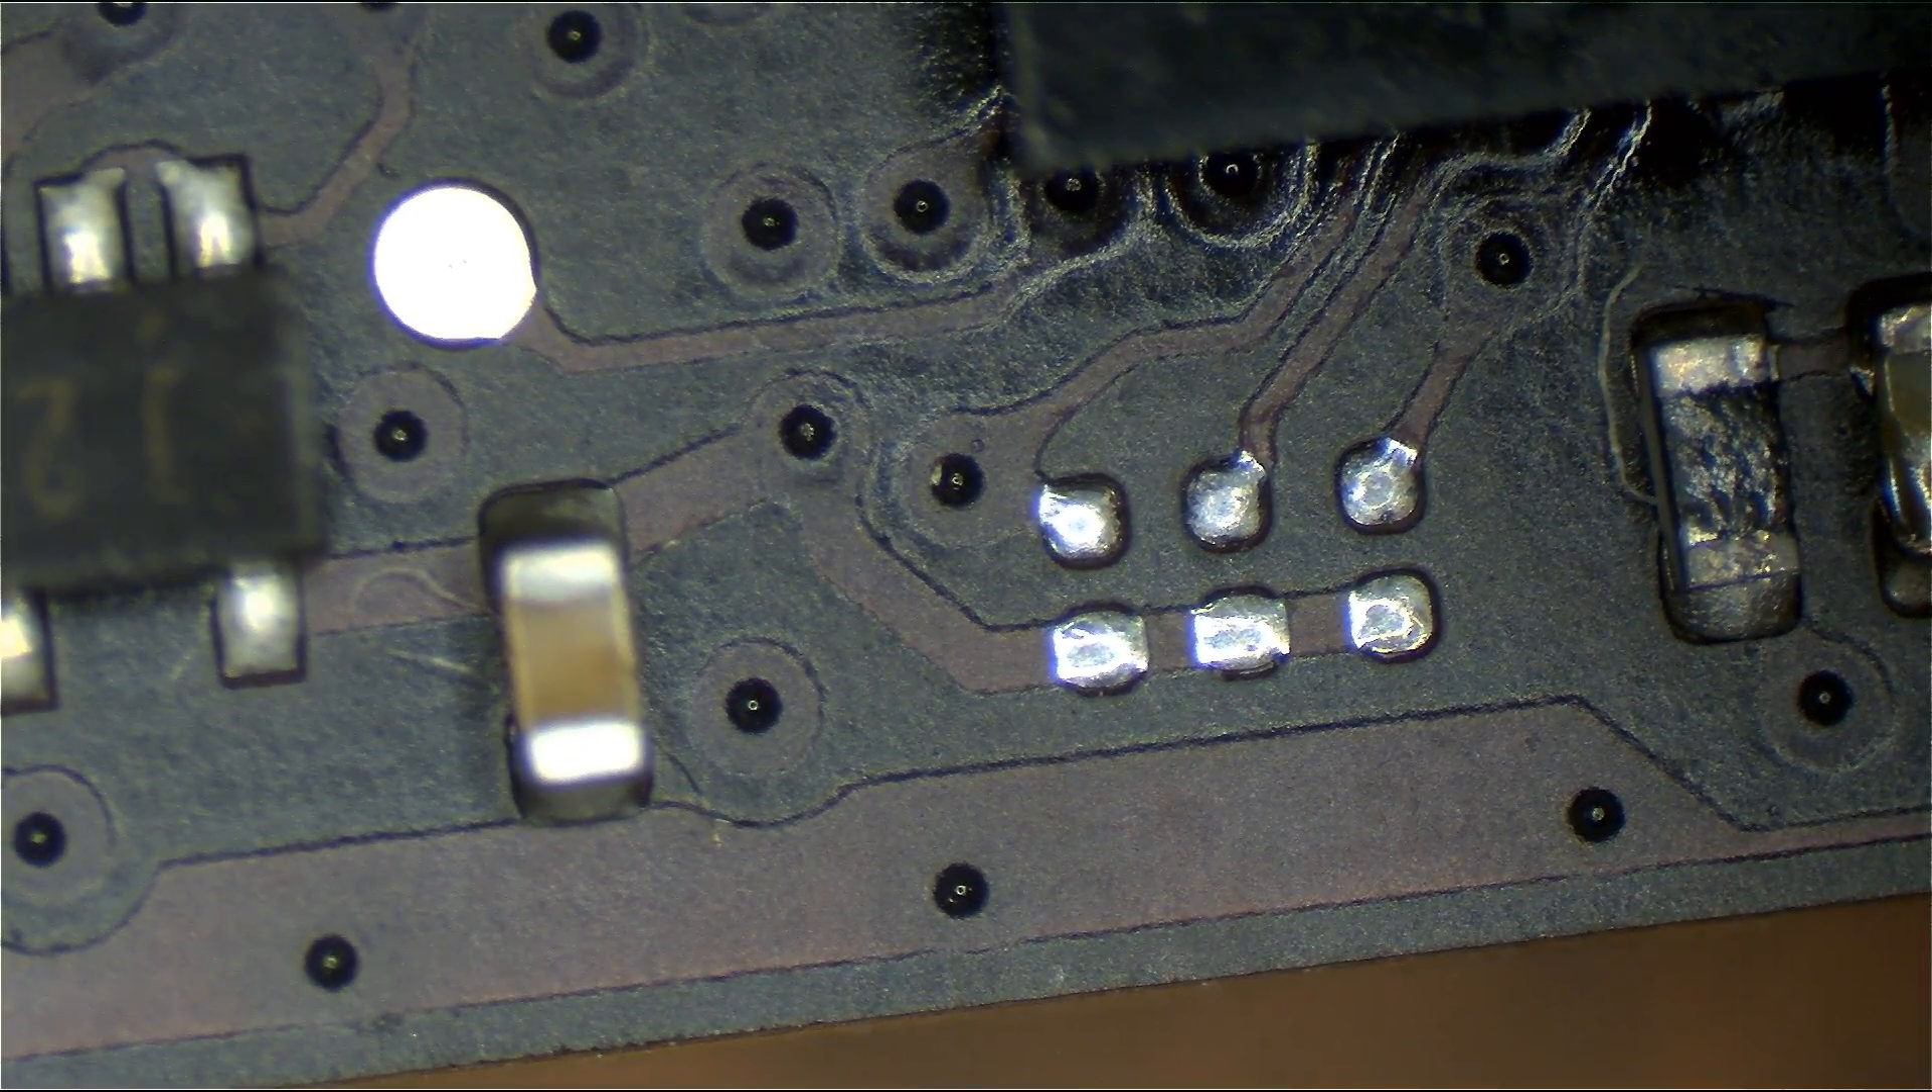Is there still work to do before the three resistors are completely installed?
Yes.